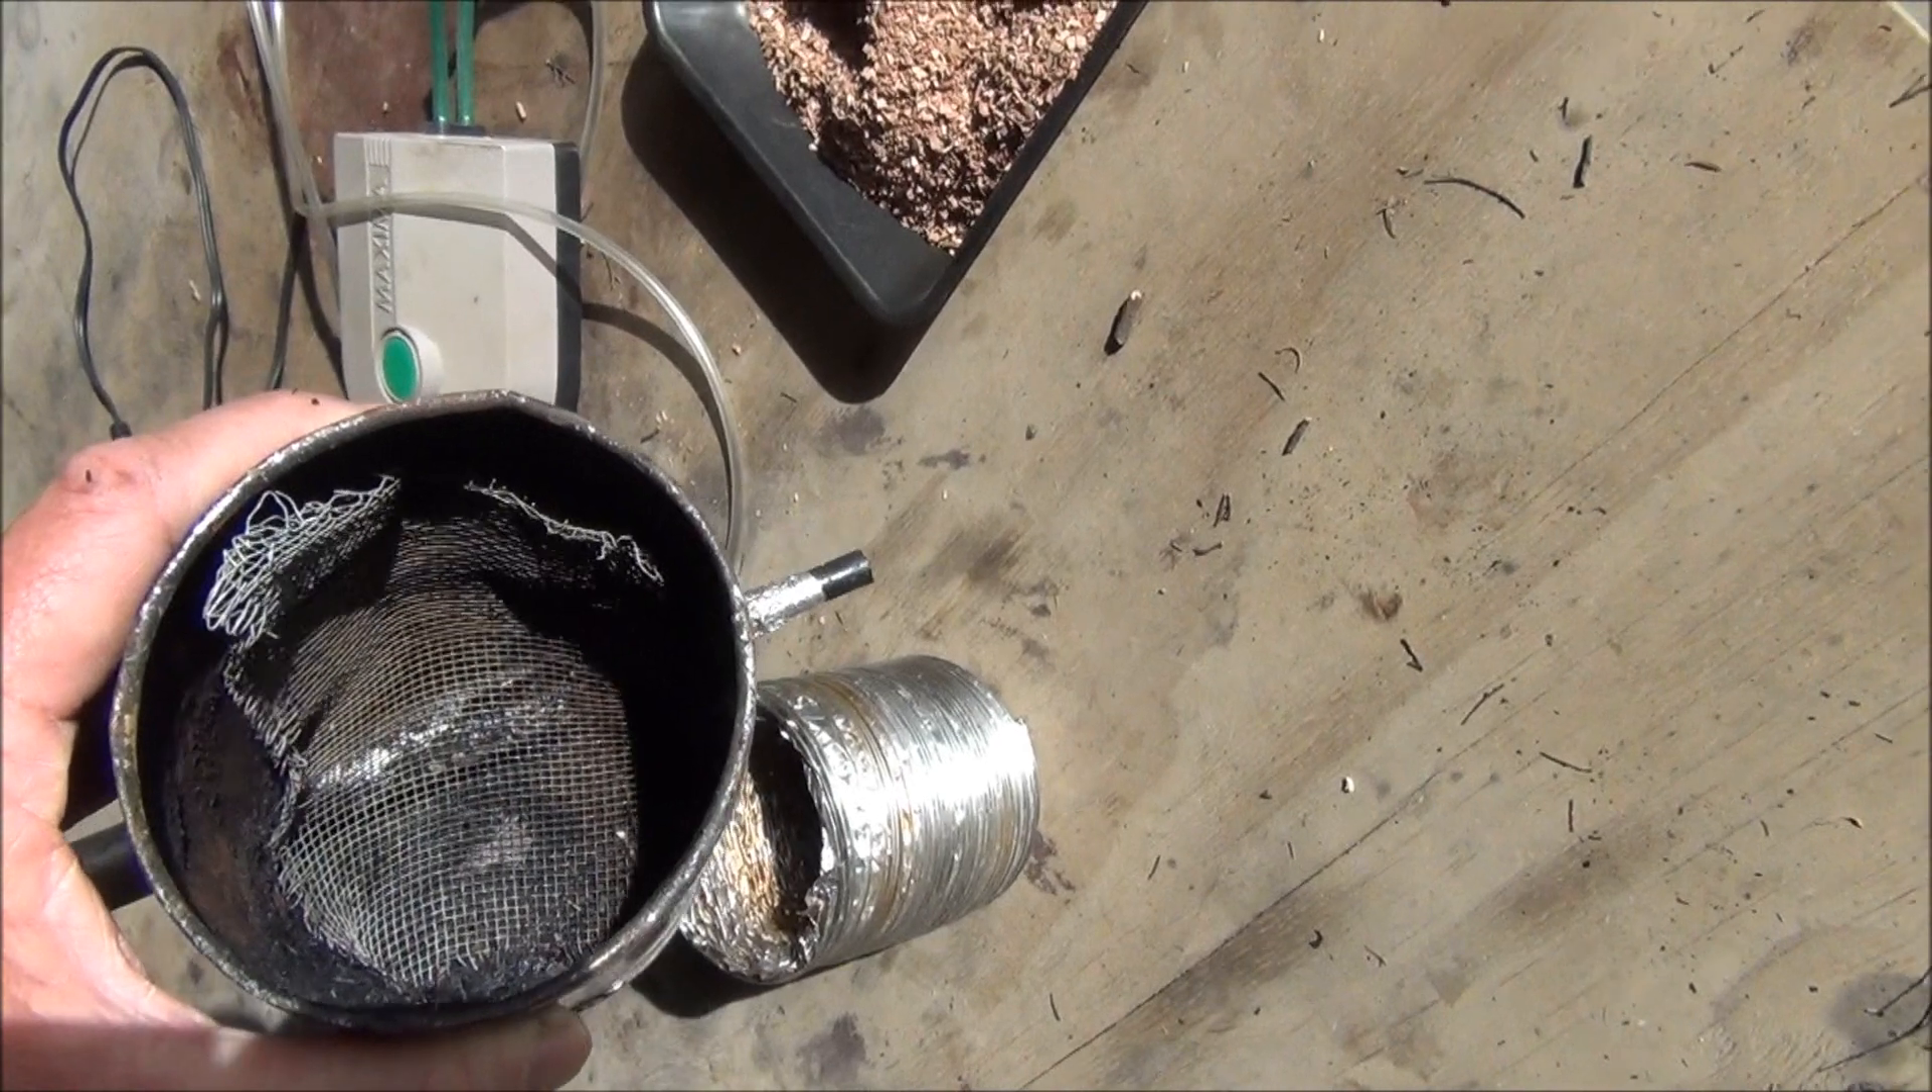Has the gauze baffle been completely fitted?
Yes.